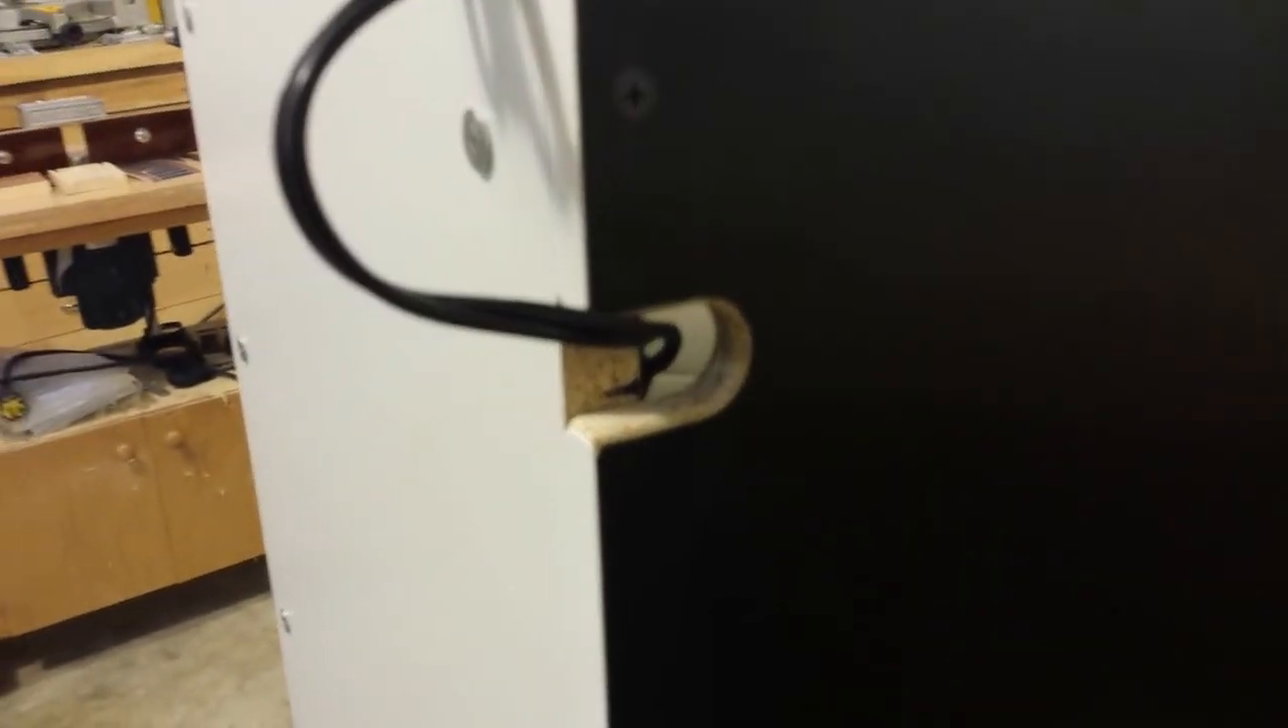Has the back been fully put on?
Yes.